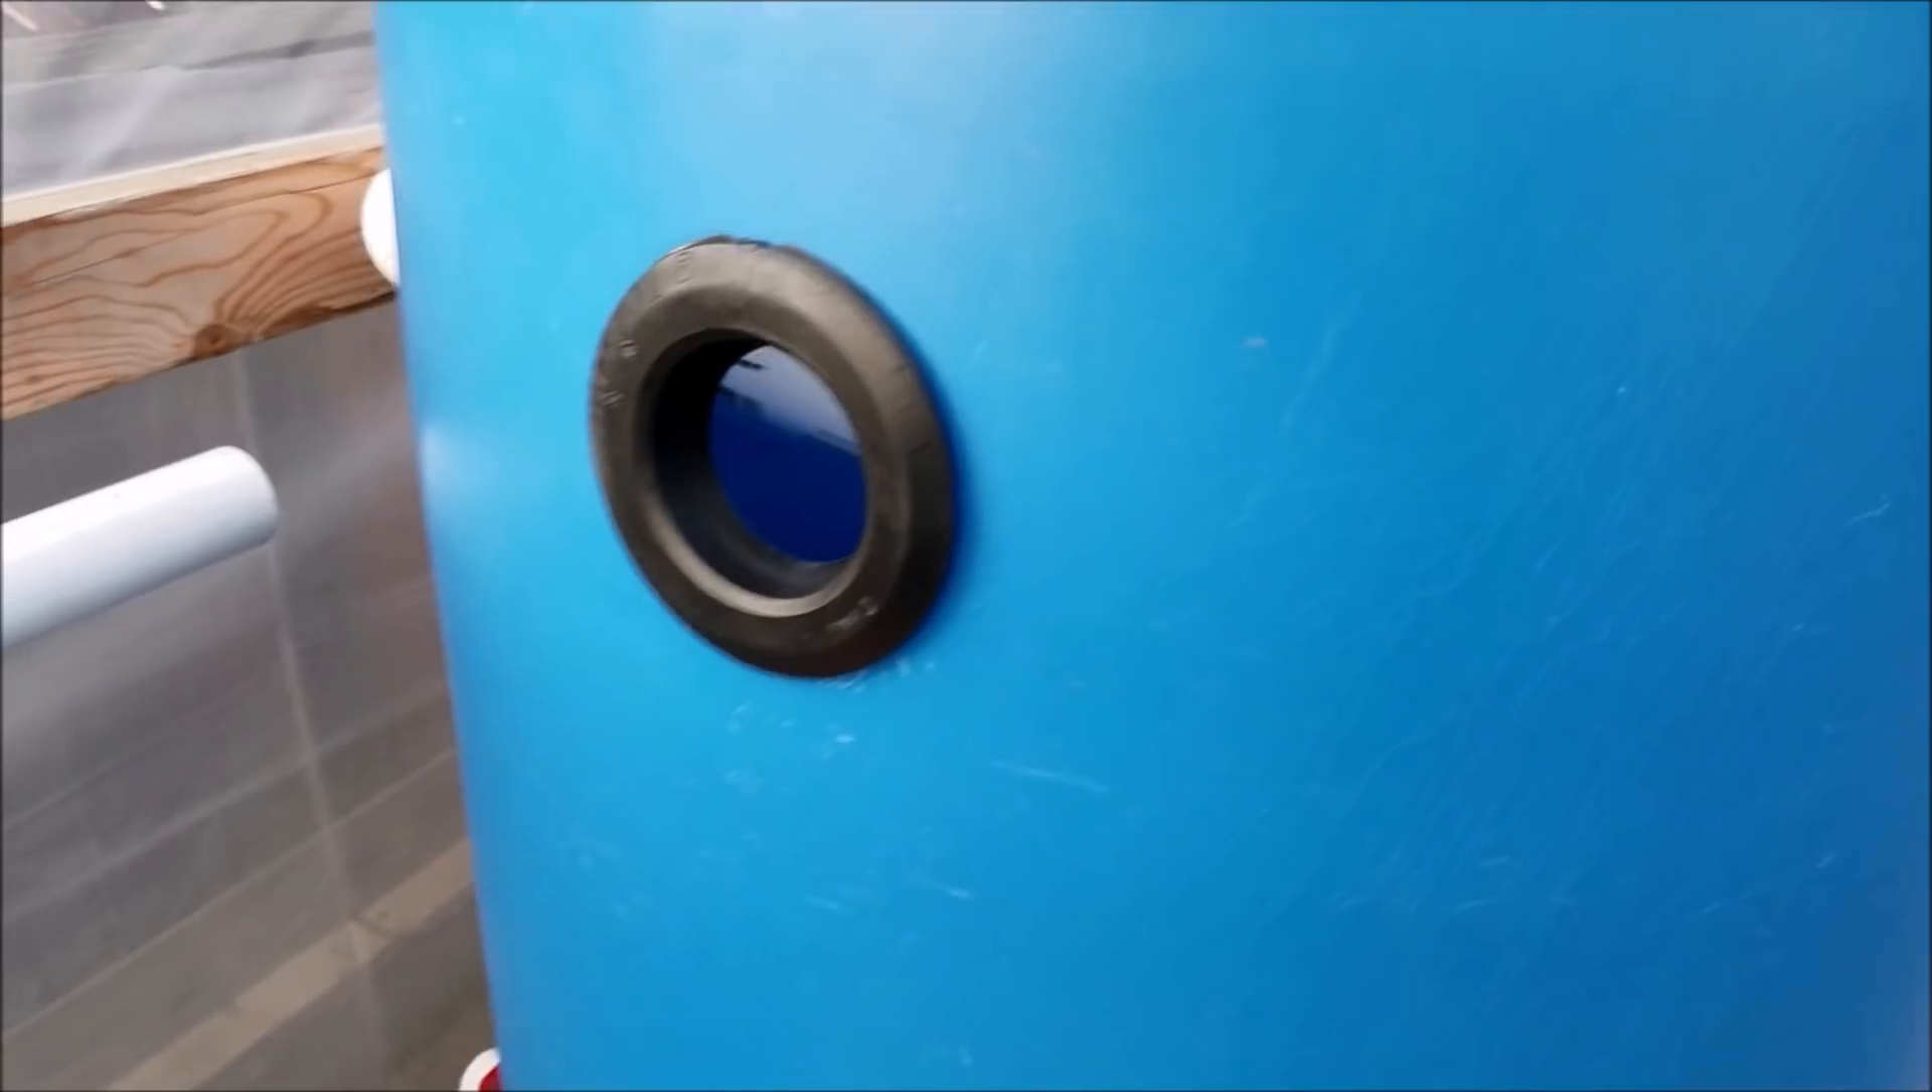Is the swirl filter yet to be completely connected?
Yes.